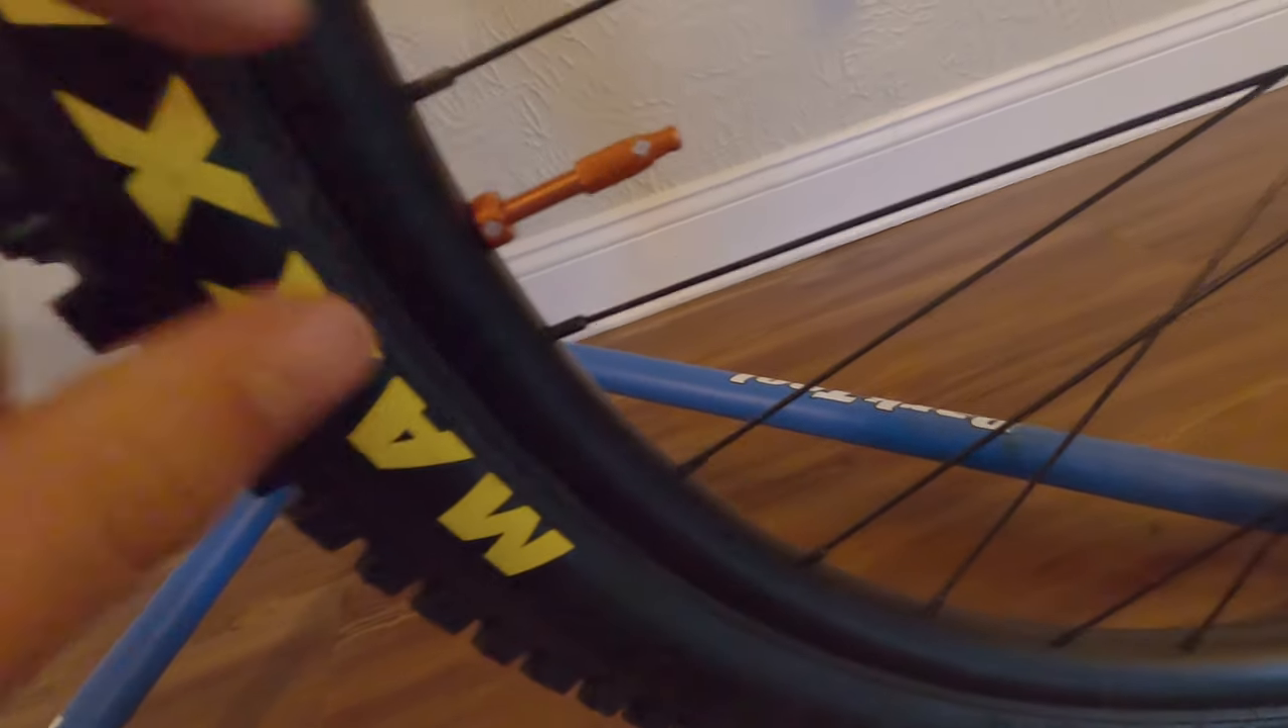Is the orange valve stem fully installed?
Yes.